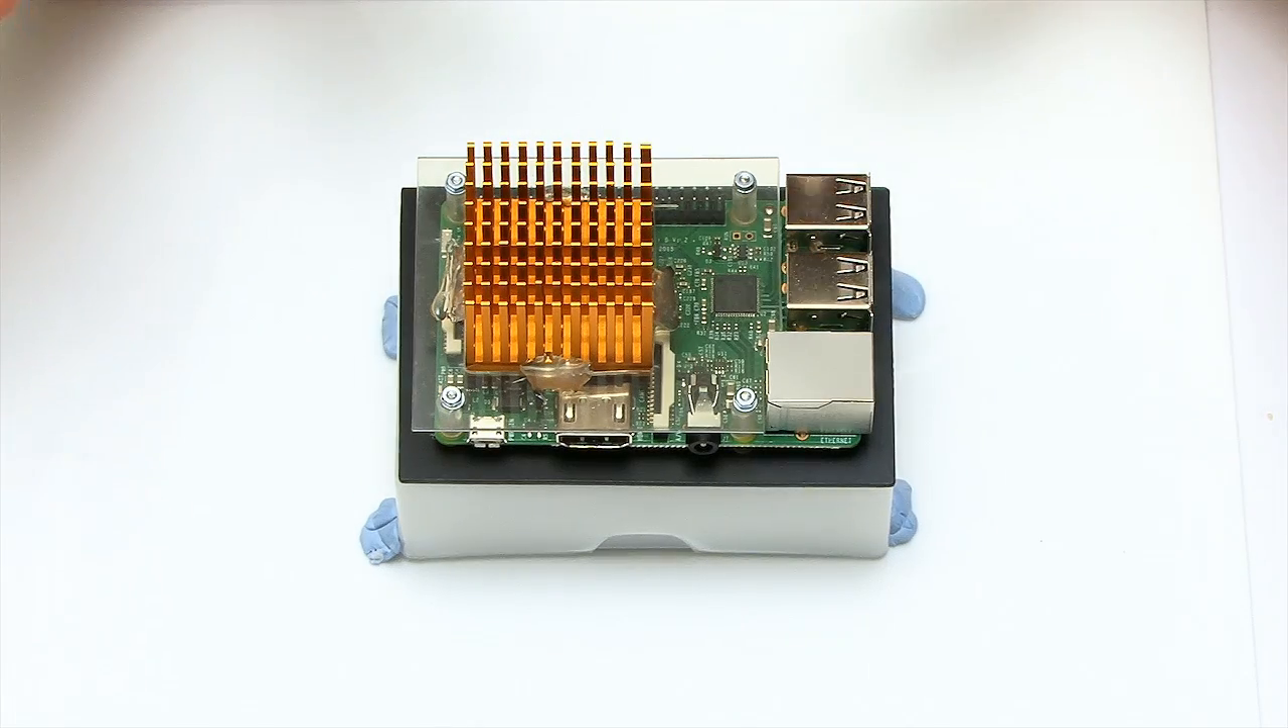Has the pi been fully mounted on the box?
Yes.